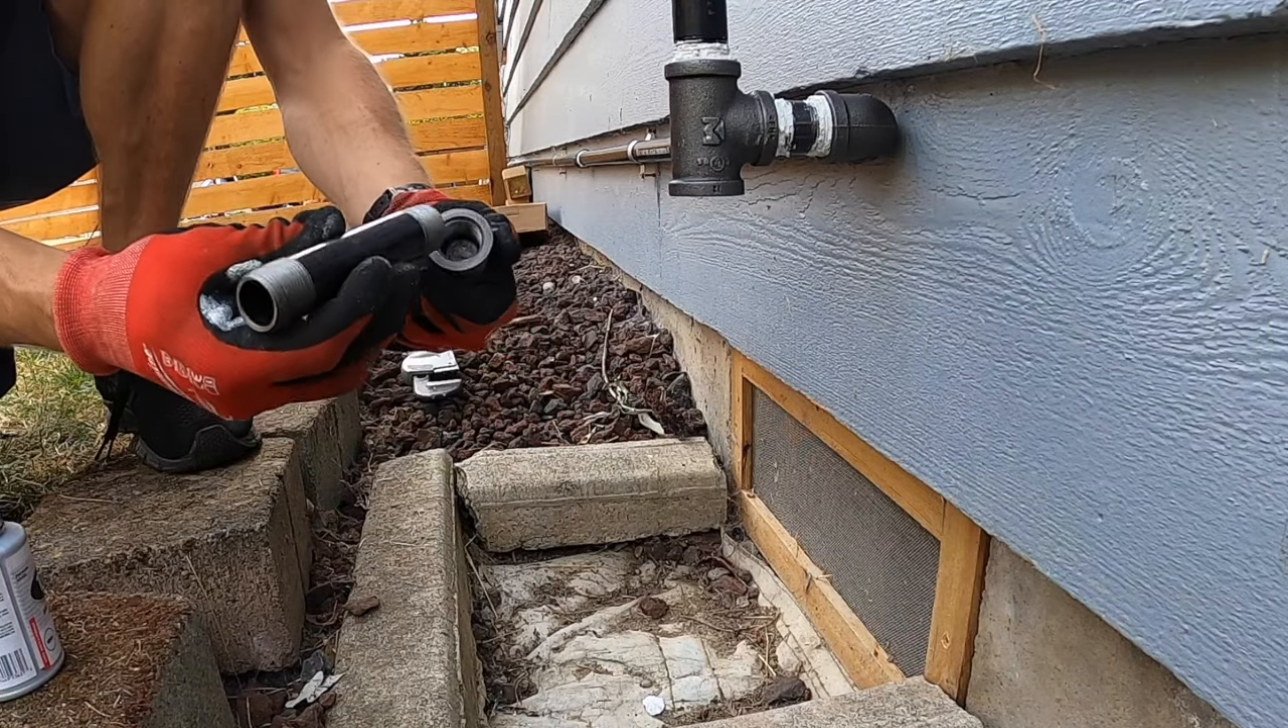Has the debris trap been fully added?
No.